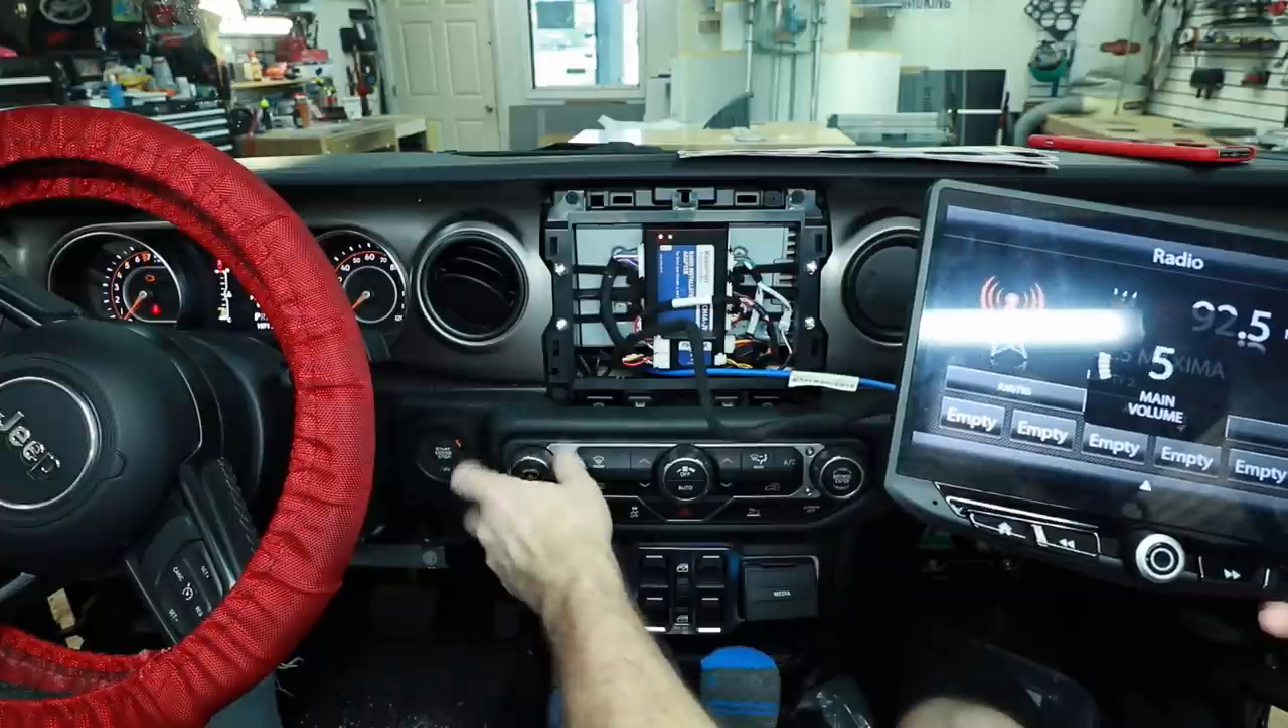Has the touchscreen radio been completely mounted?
No.